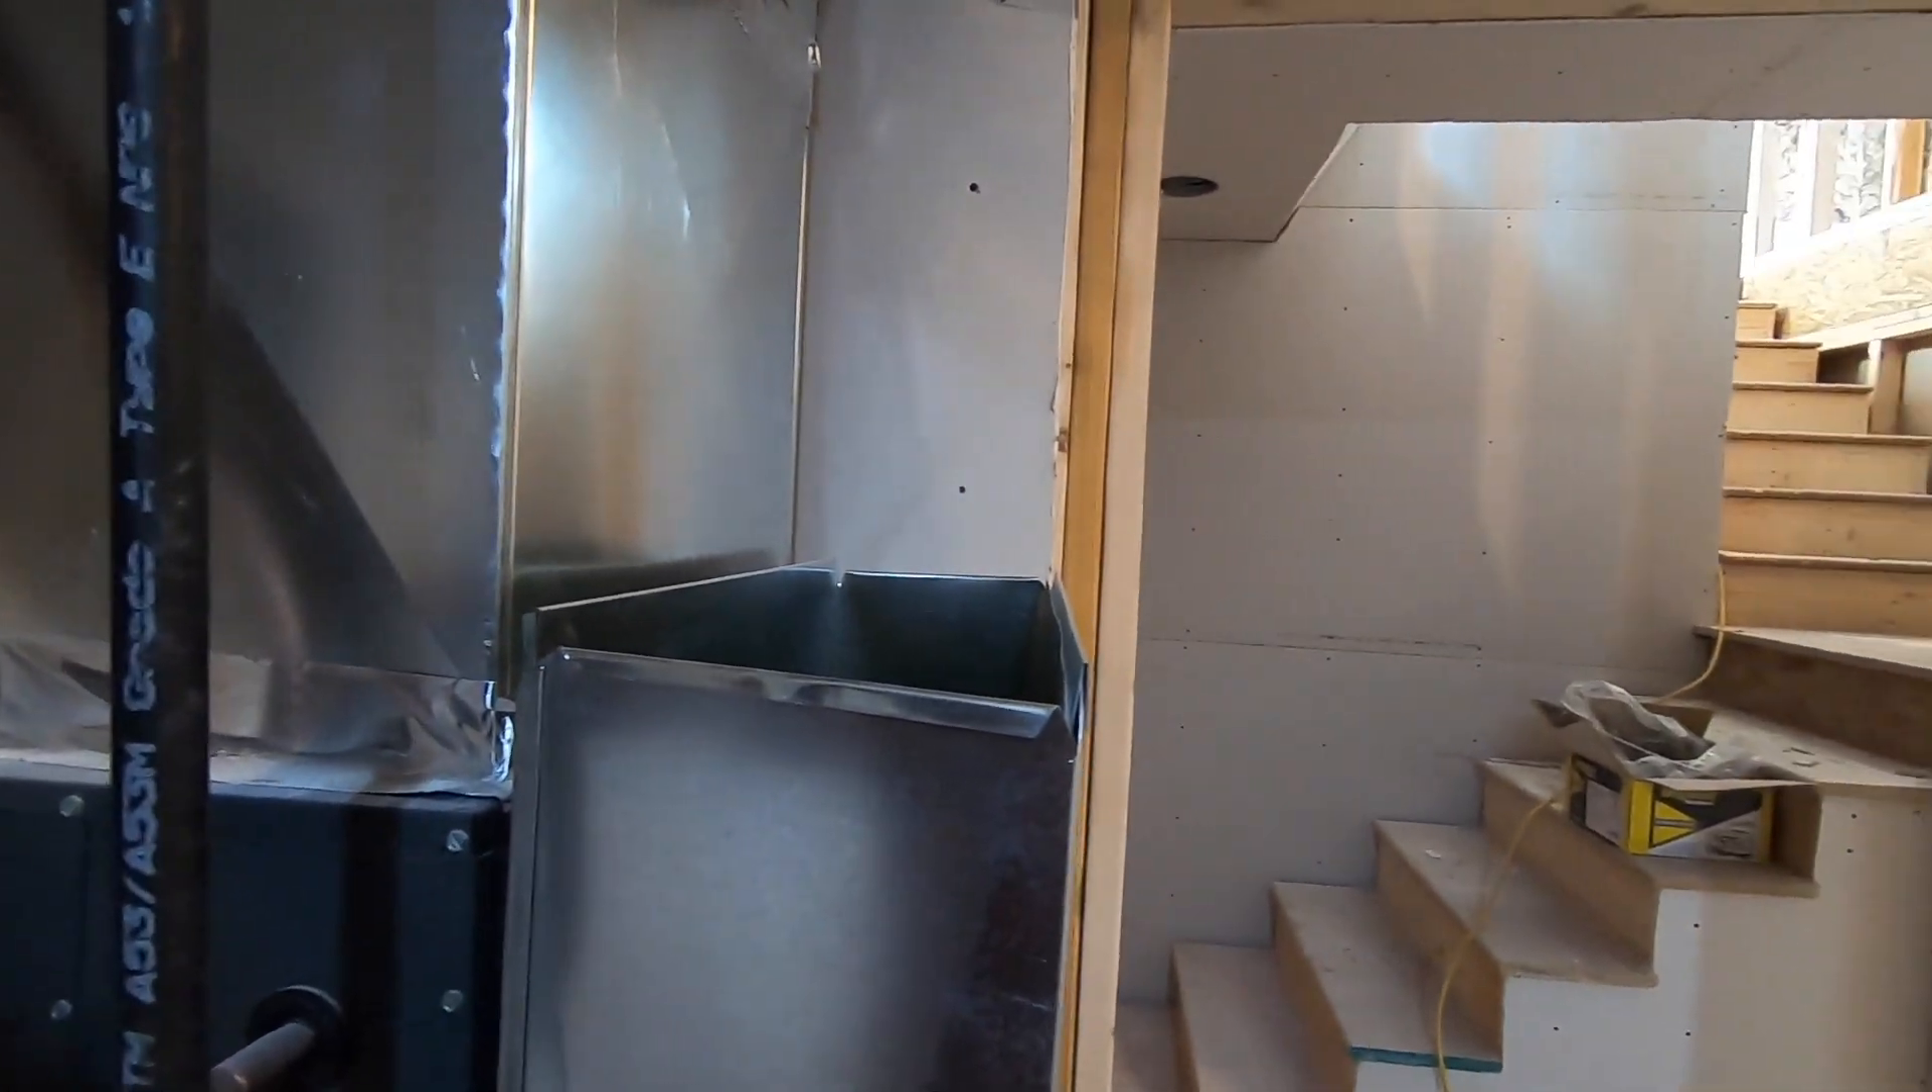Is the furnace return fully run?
No.